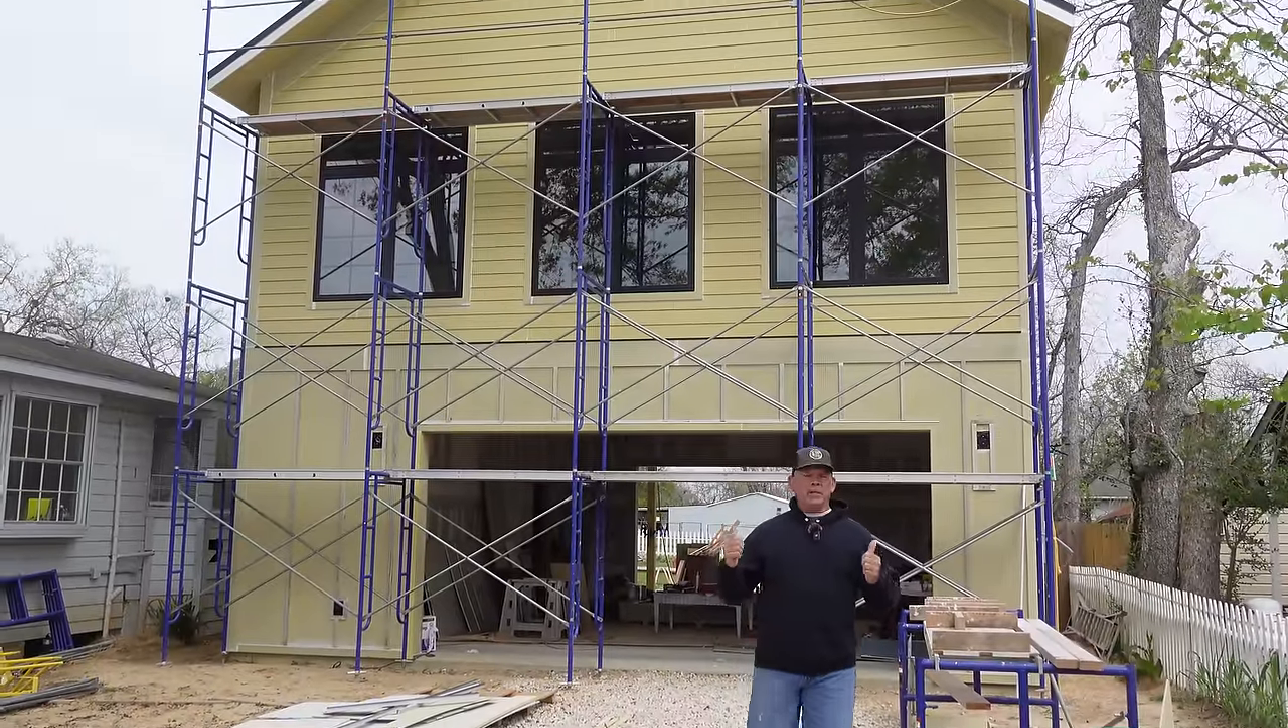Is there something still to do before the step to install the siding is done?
No.